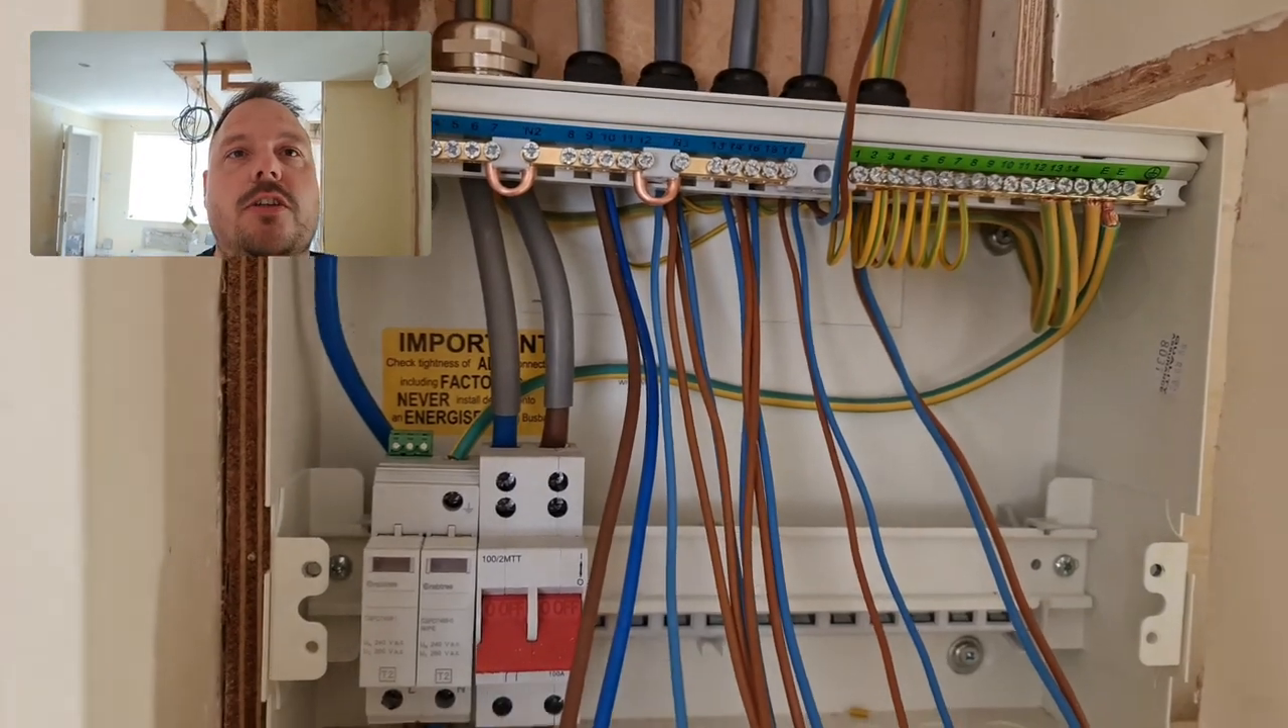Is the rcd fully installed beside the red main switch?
No.